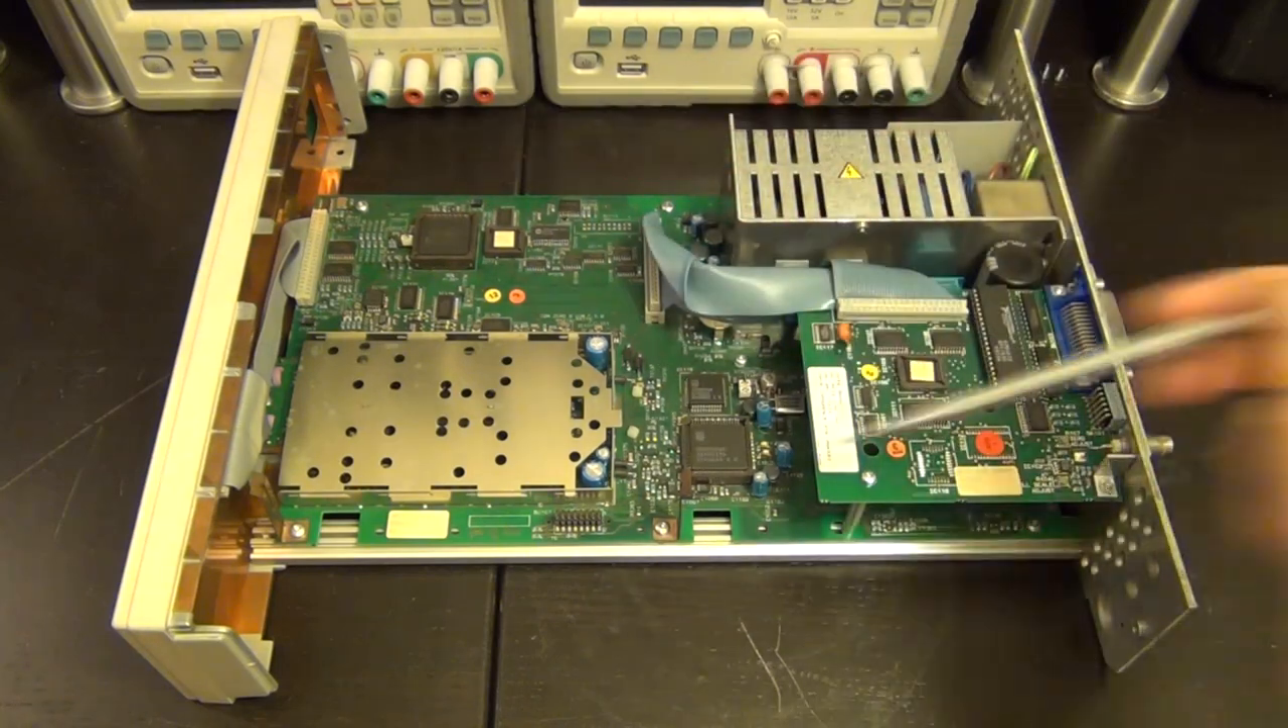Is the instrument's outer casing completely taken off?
Yes.